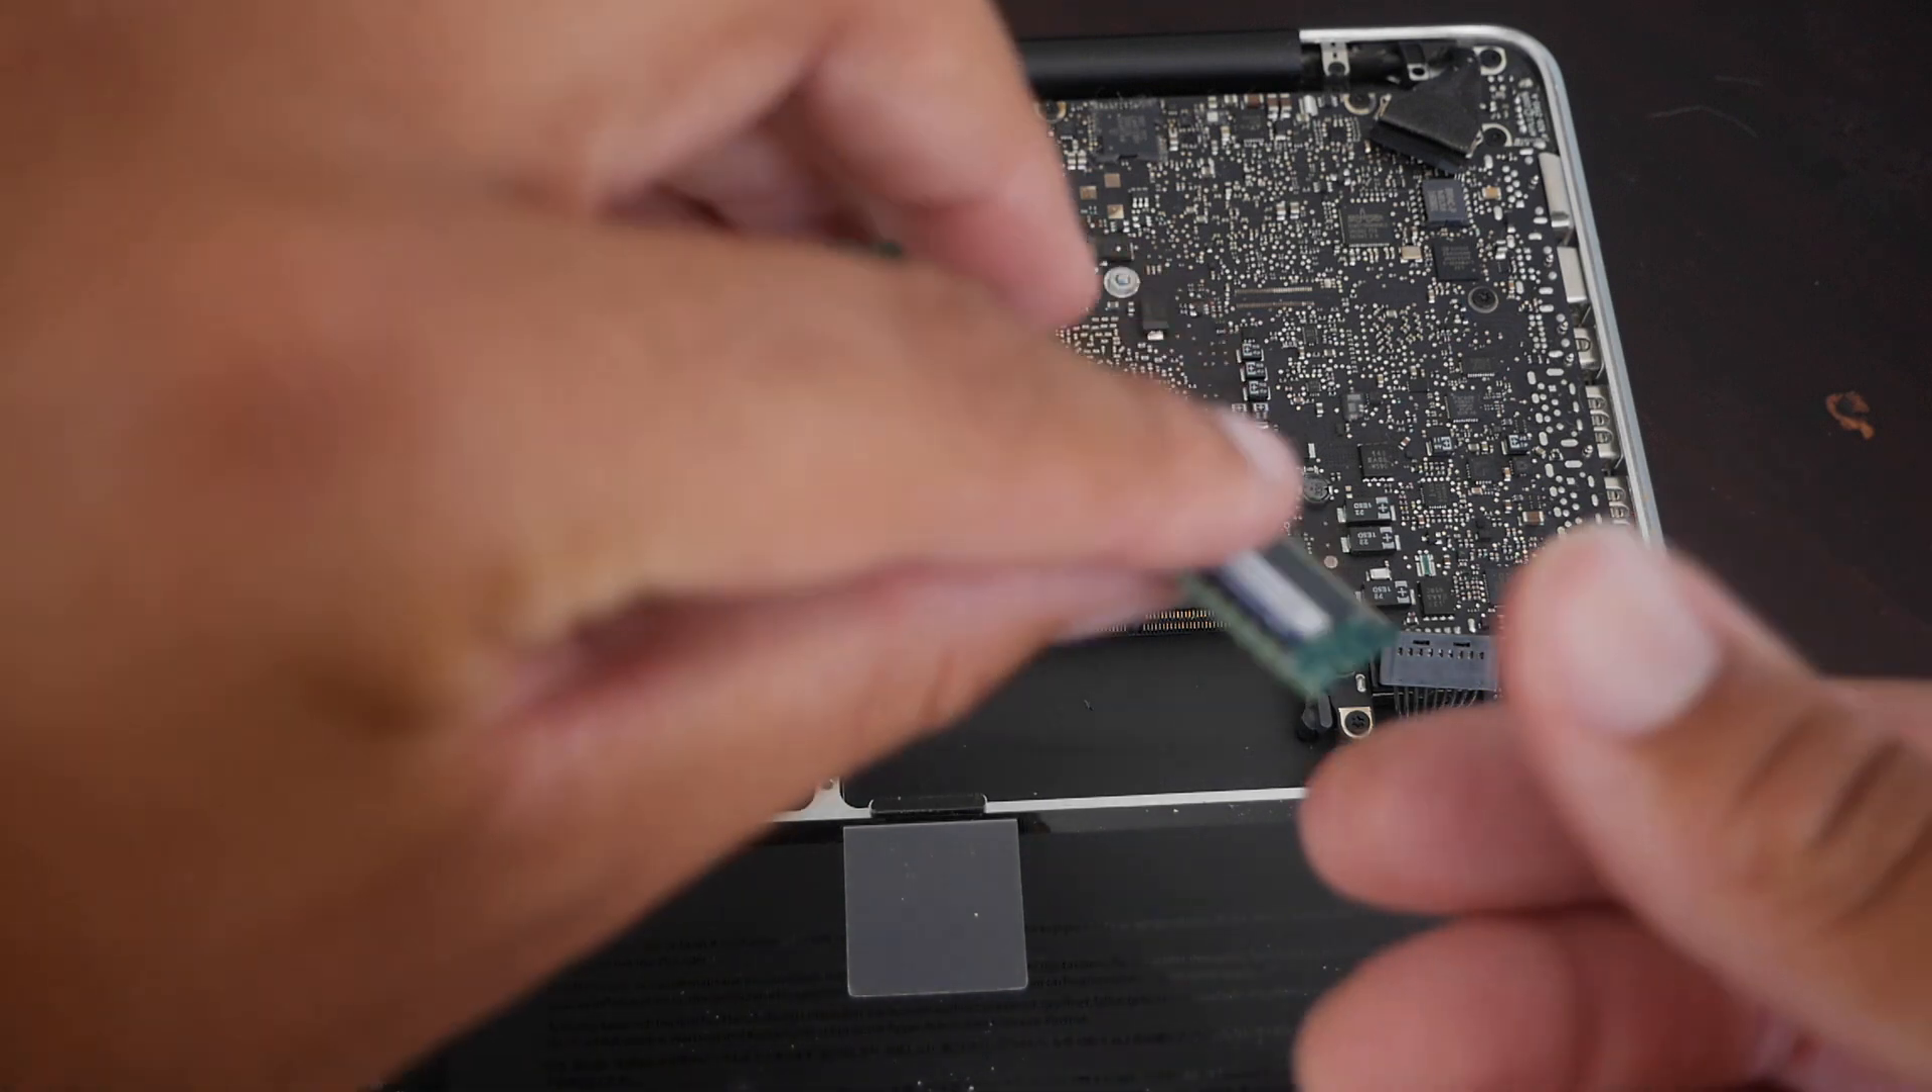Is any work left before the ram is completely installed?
Yes.